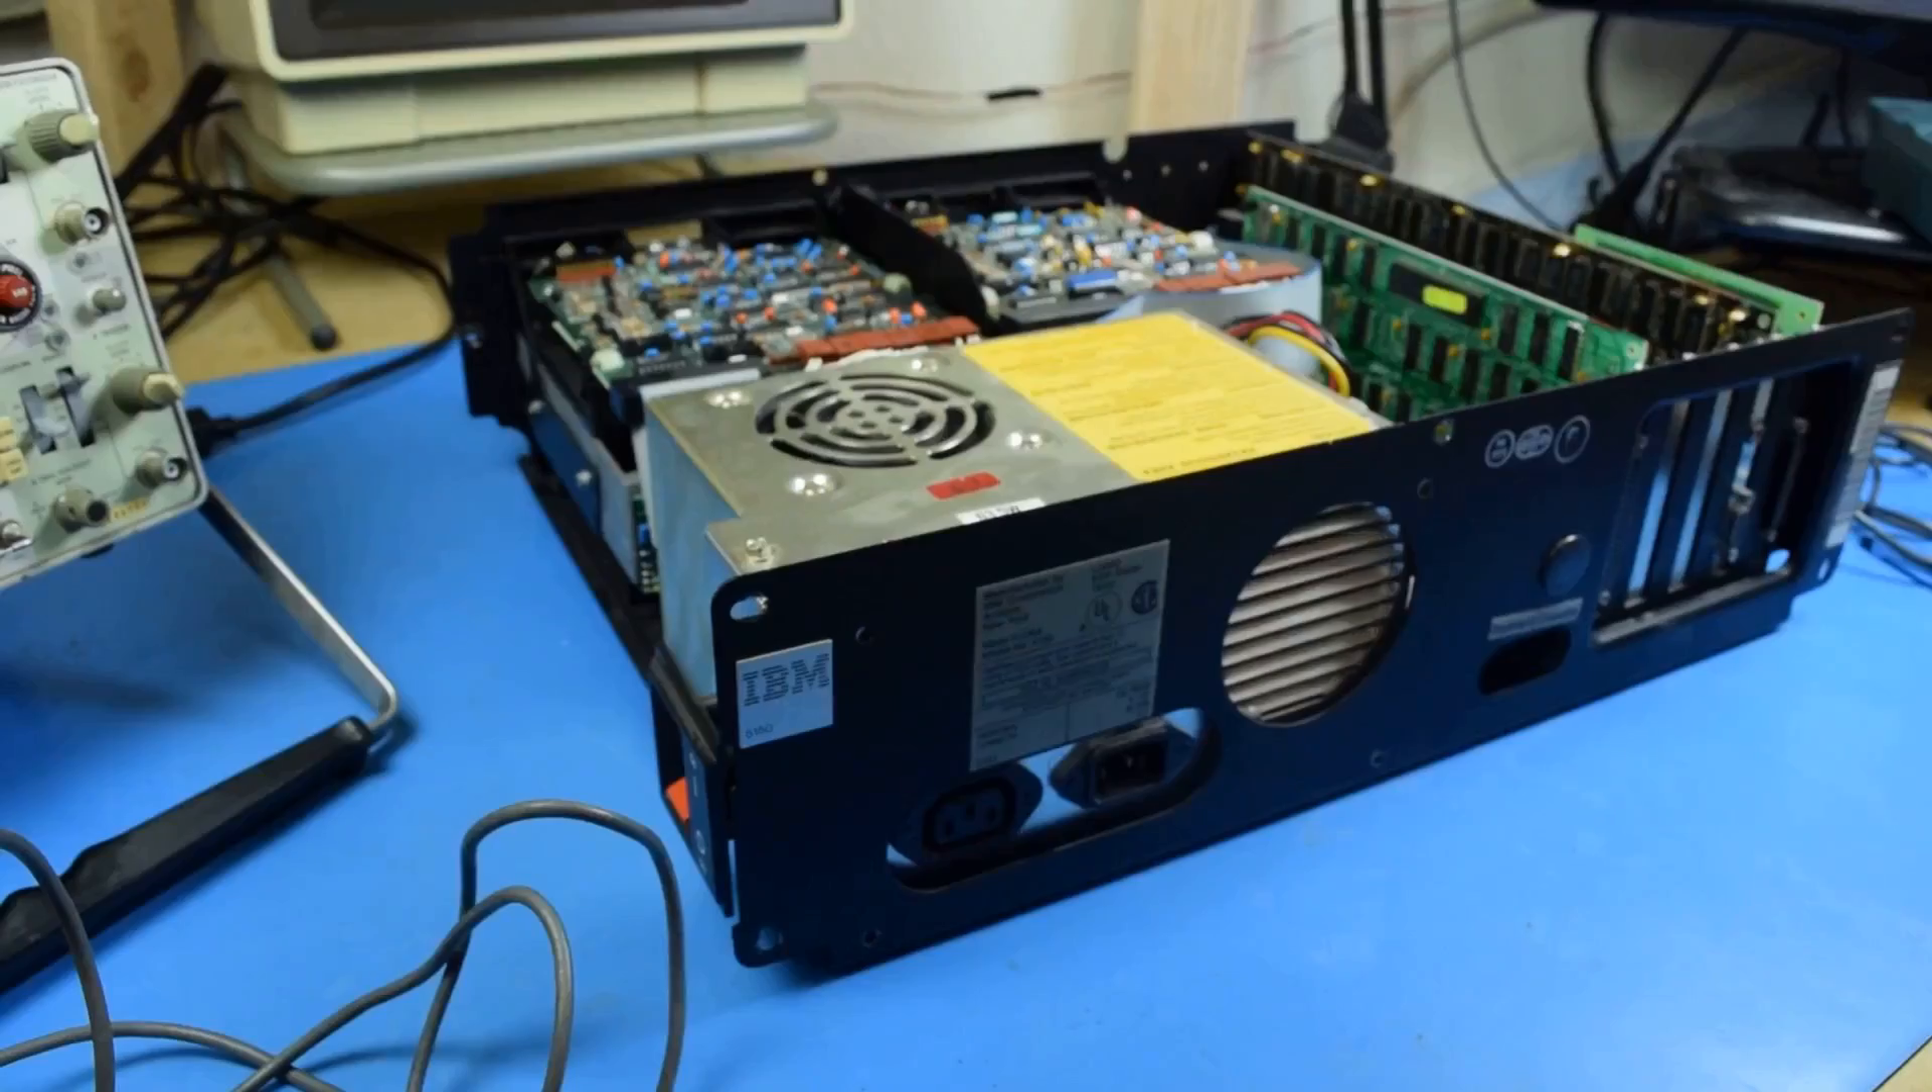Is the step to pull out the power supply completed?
No.